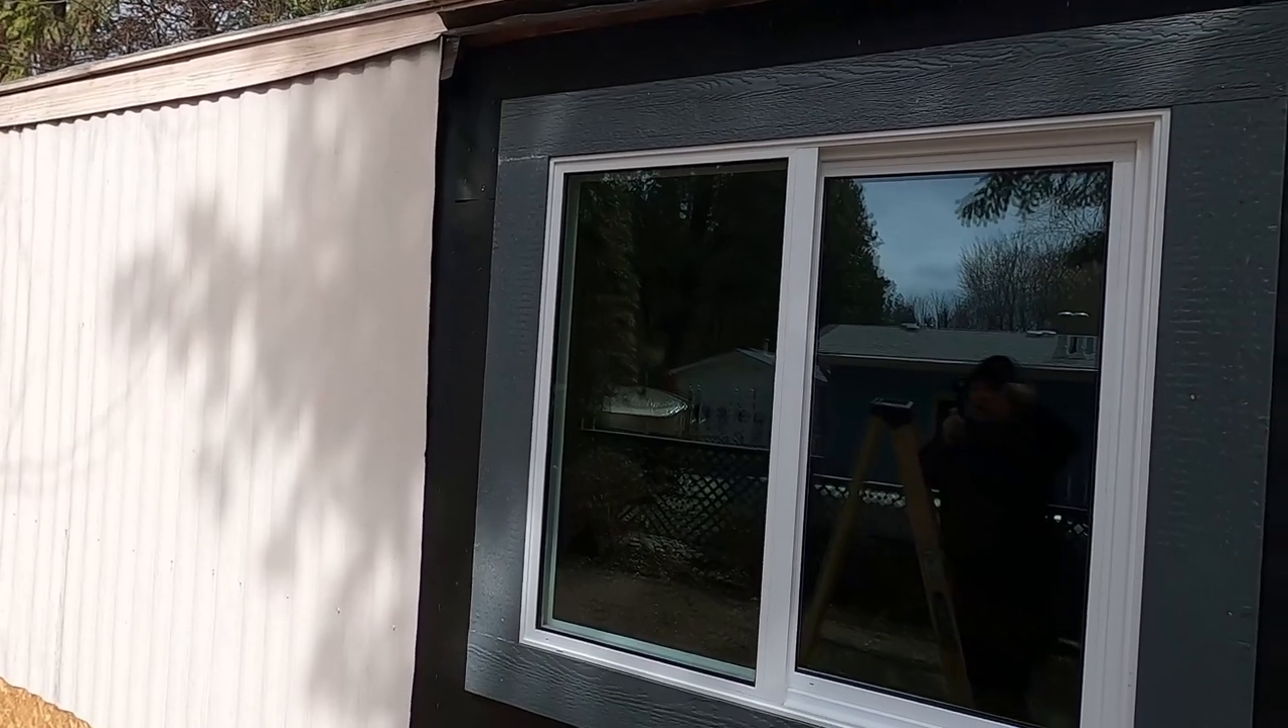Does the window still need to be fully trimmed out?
No.